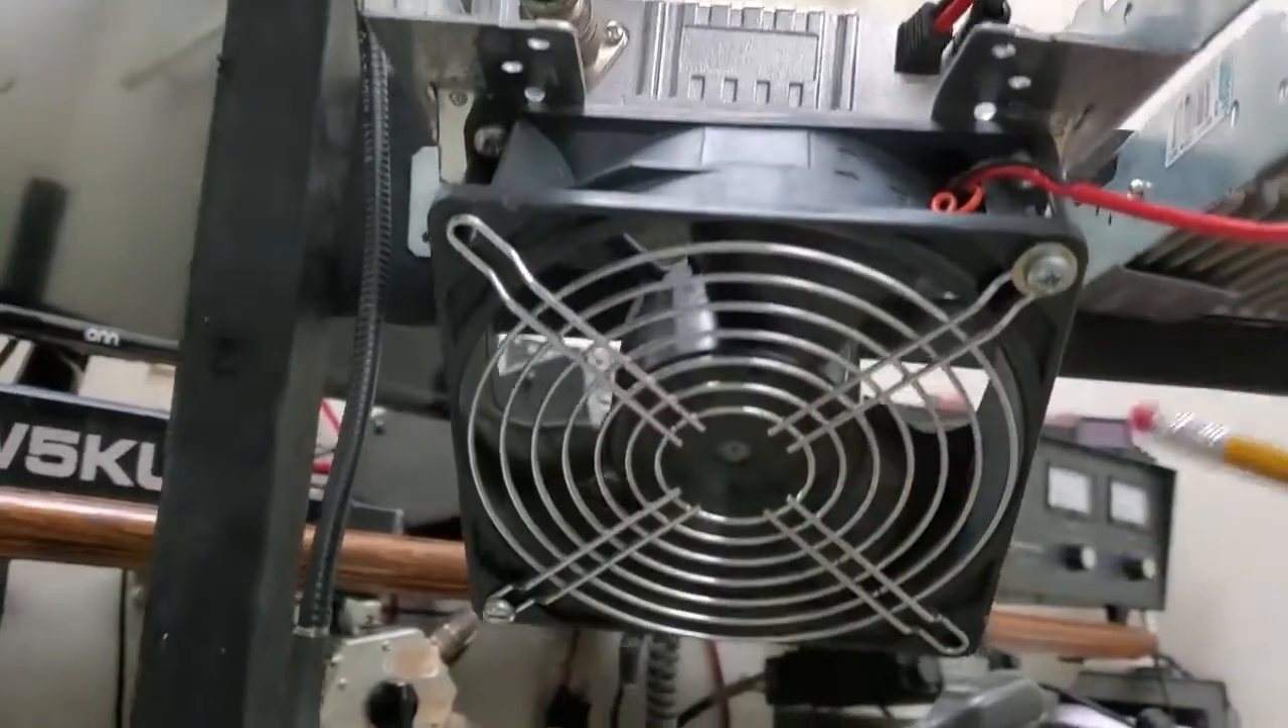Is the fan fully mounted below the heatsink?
Yes.